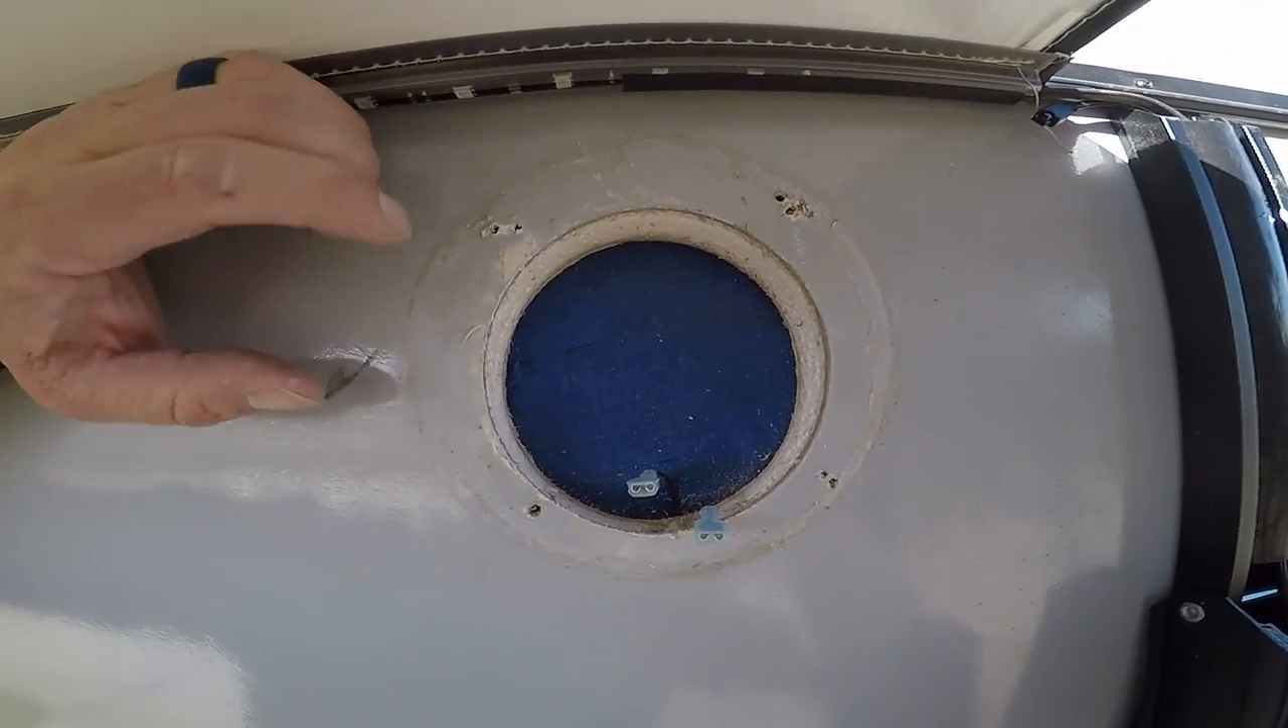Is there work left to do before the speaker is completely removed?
No.